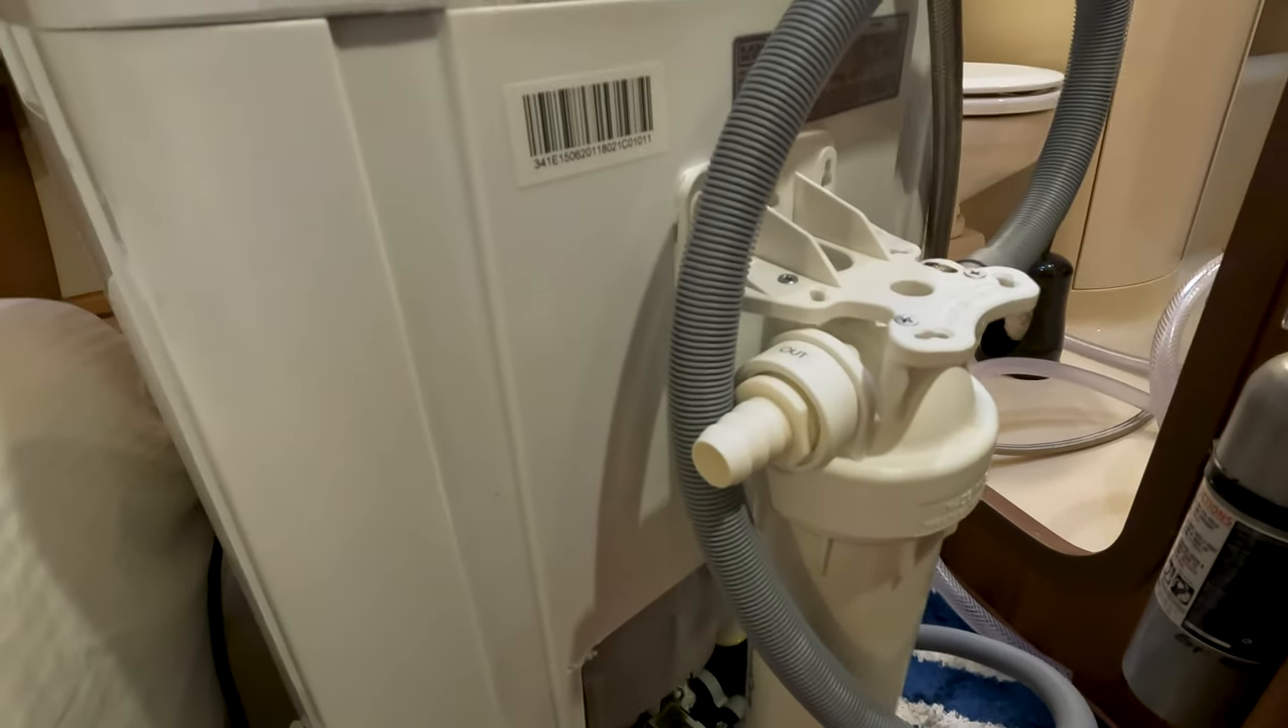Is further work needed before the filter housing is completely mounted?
No.